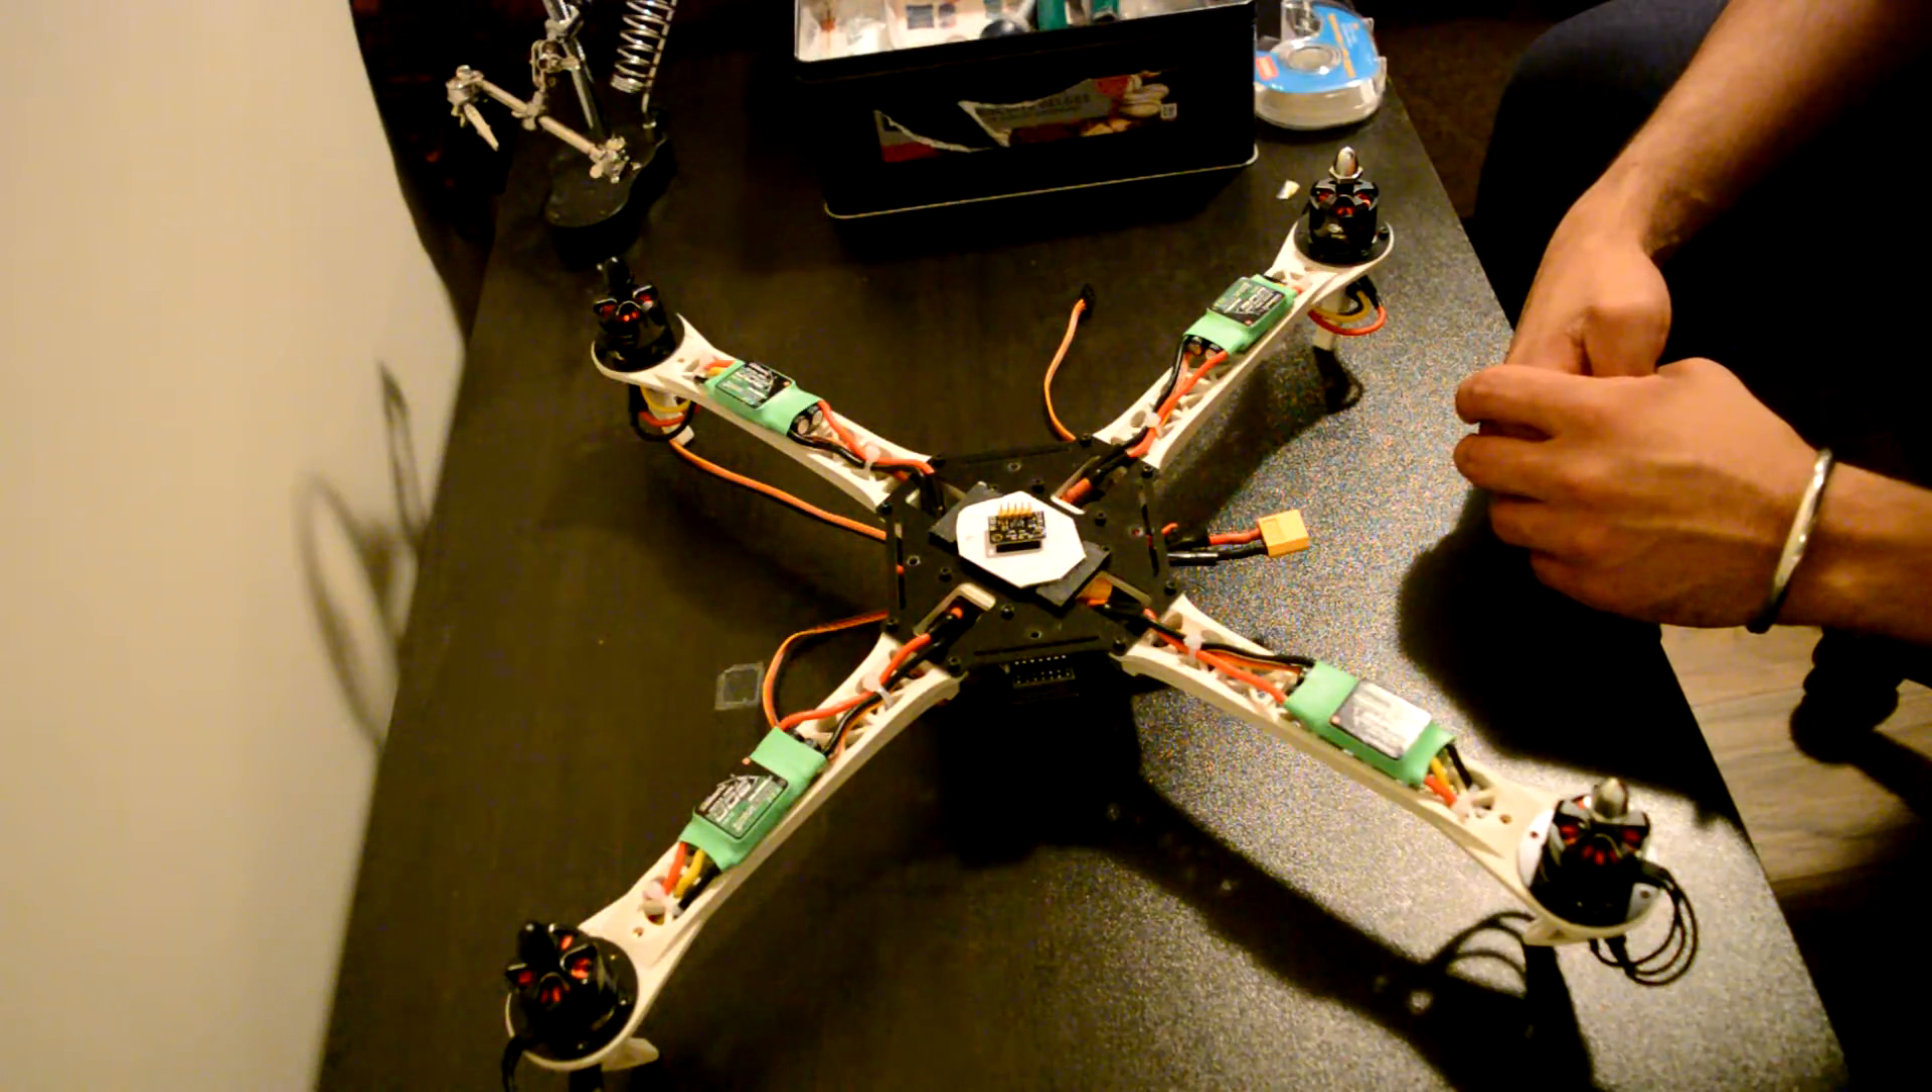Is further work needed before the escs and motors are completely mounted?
No.